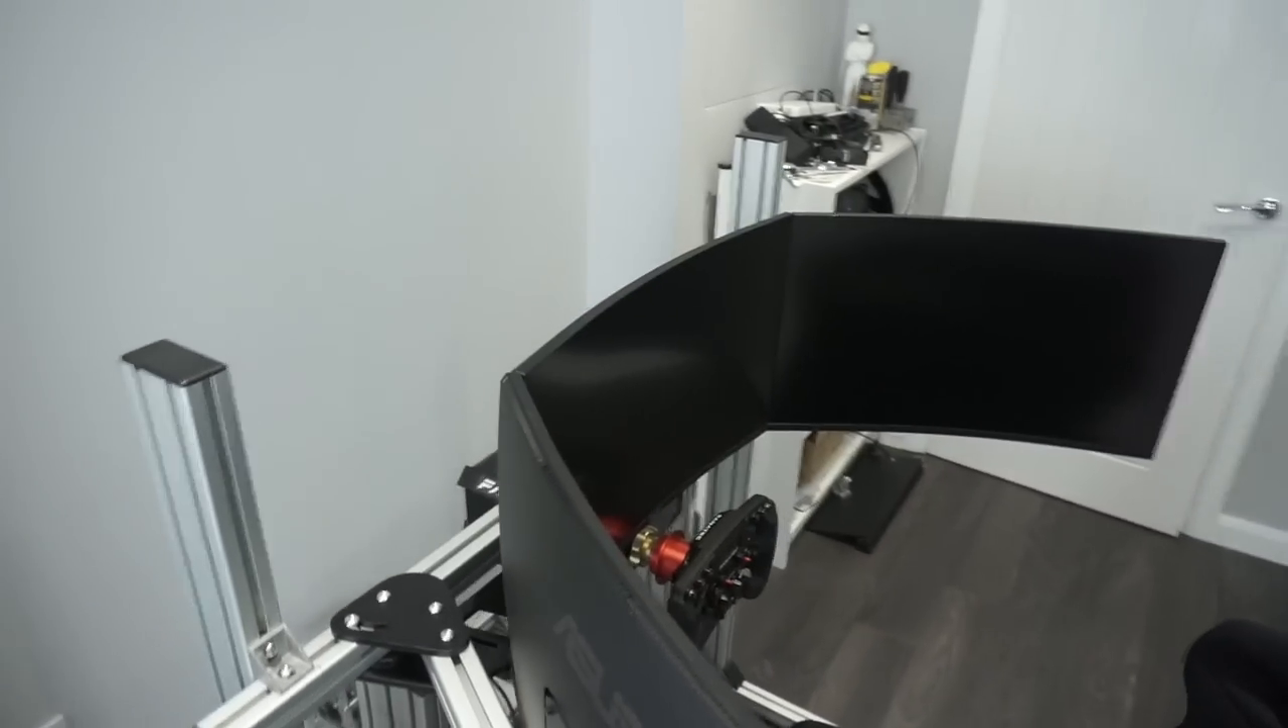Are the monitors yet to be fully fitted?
No.